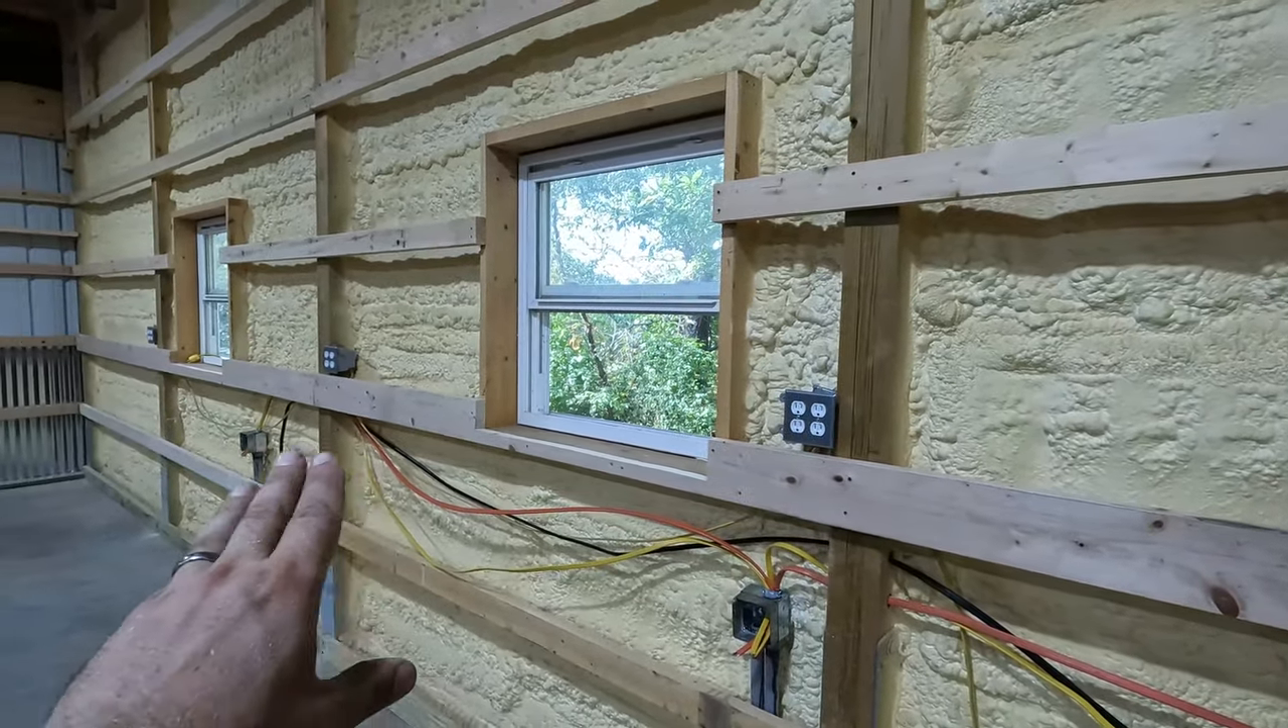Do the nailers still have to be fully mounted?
No.